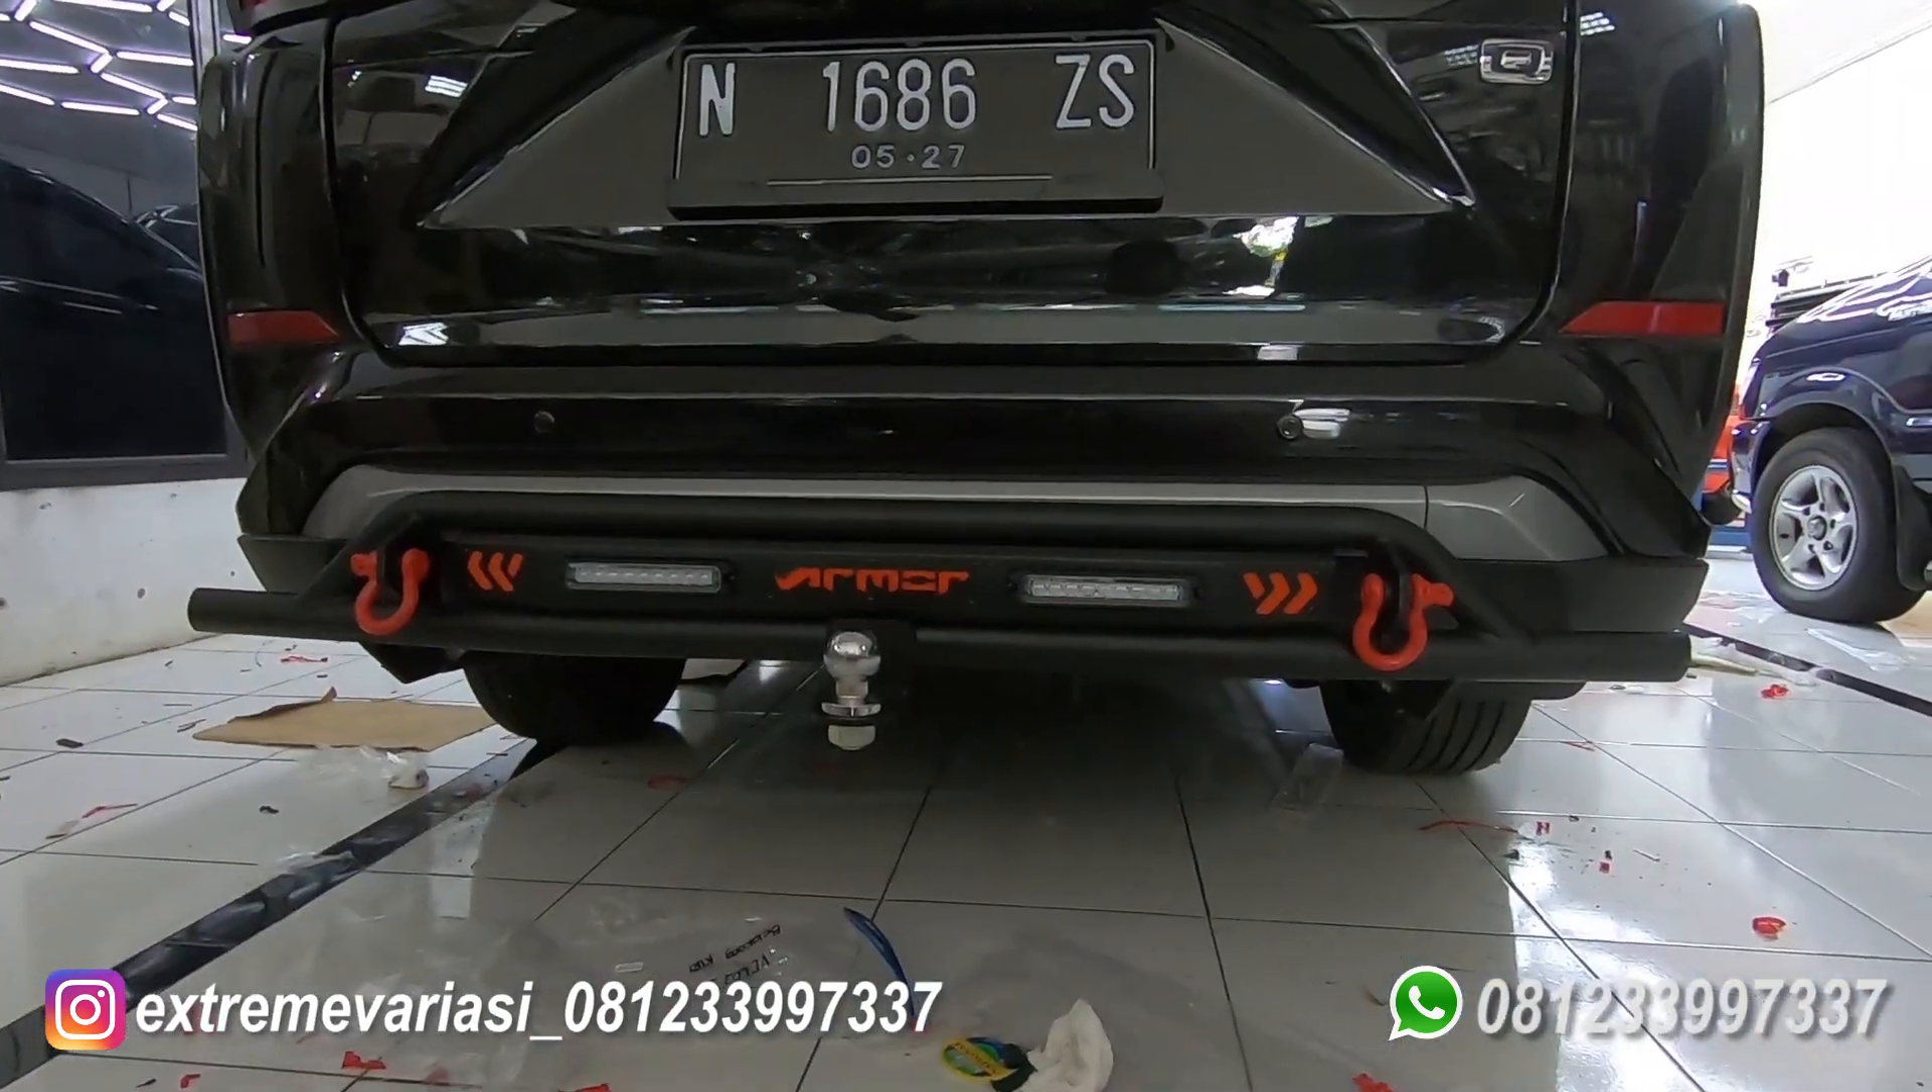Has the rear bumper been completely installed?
Yes.